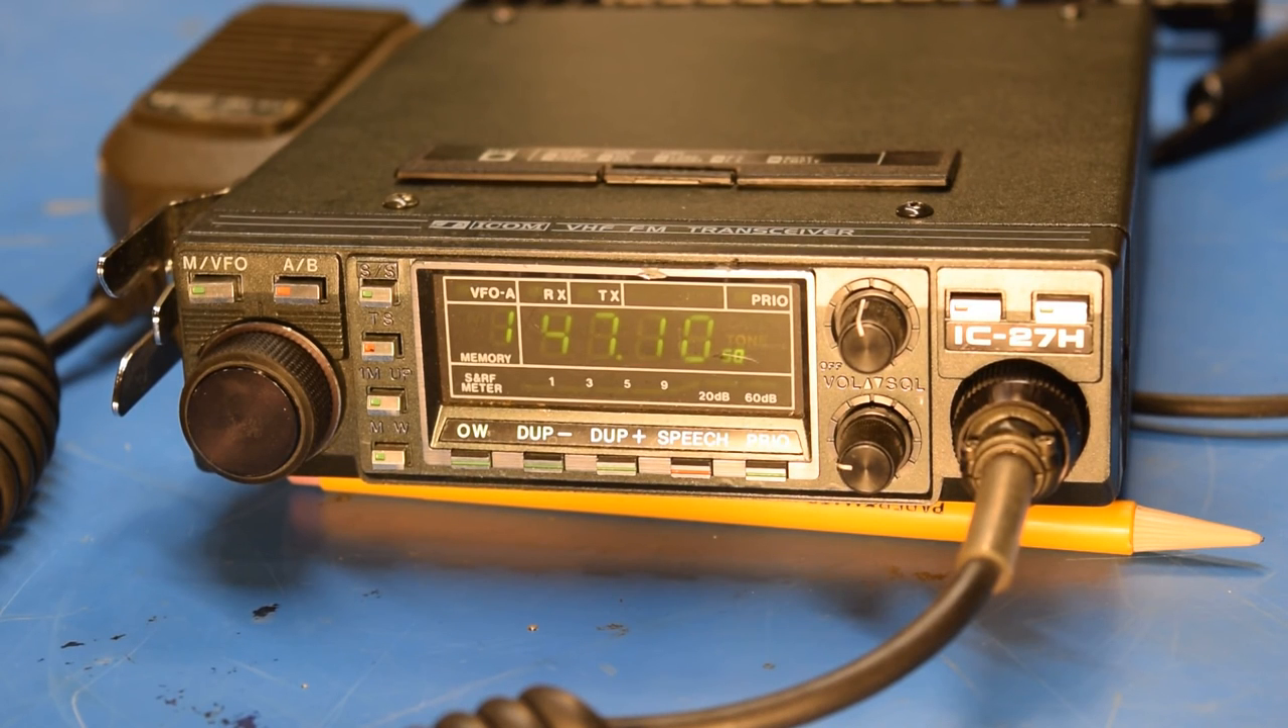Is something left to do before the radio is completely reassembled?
No.